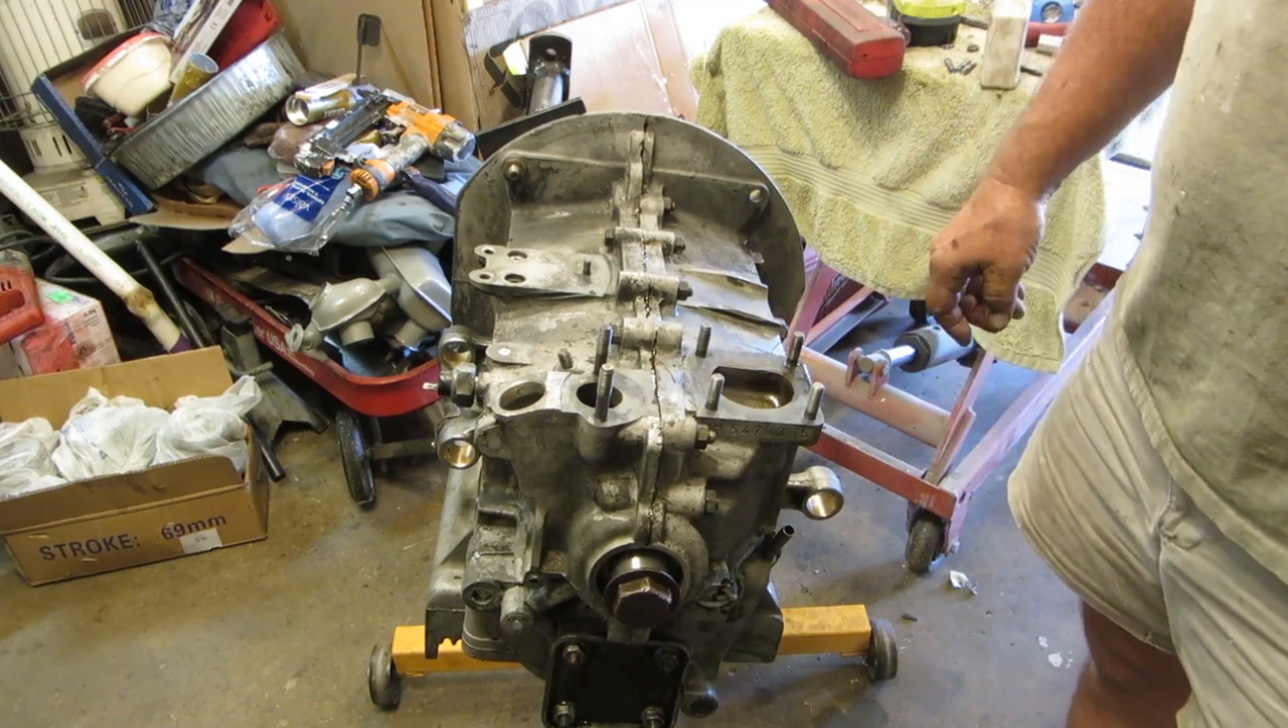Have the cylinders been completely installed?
No.